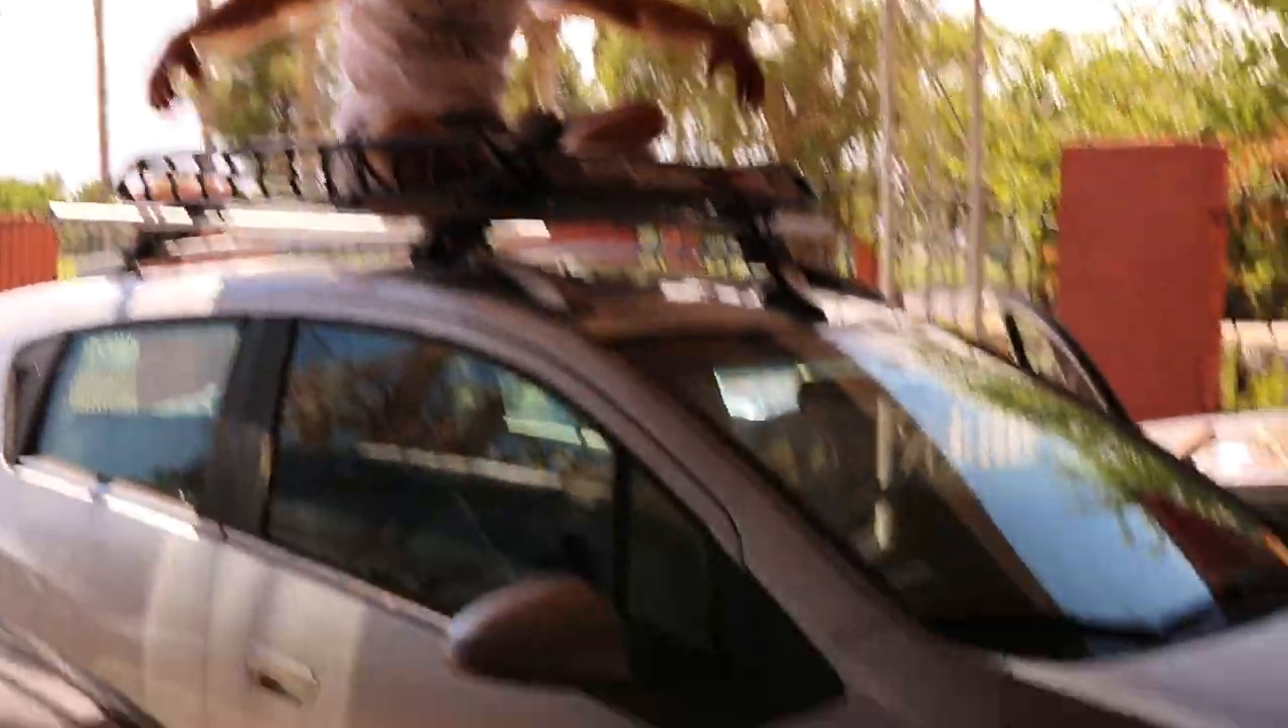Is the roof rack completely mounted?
Yes.